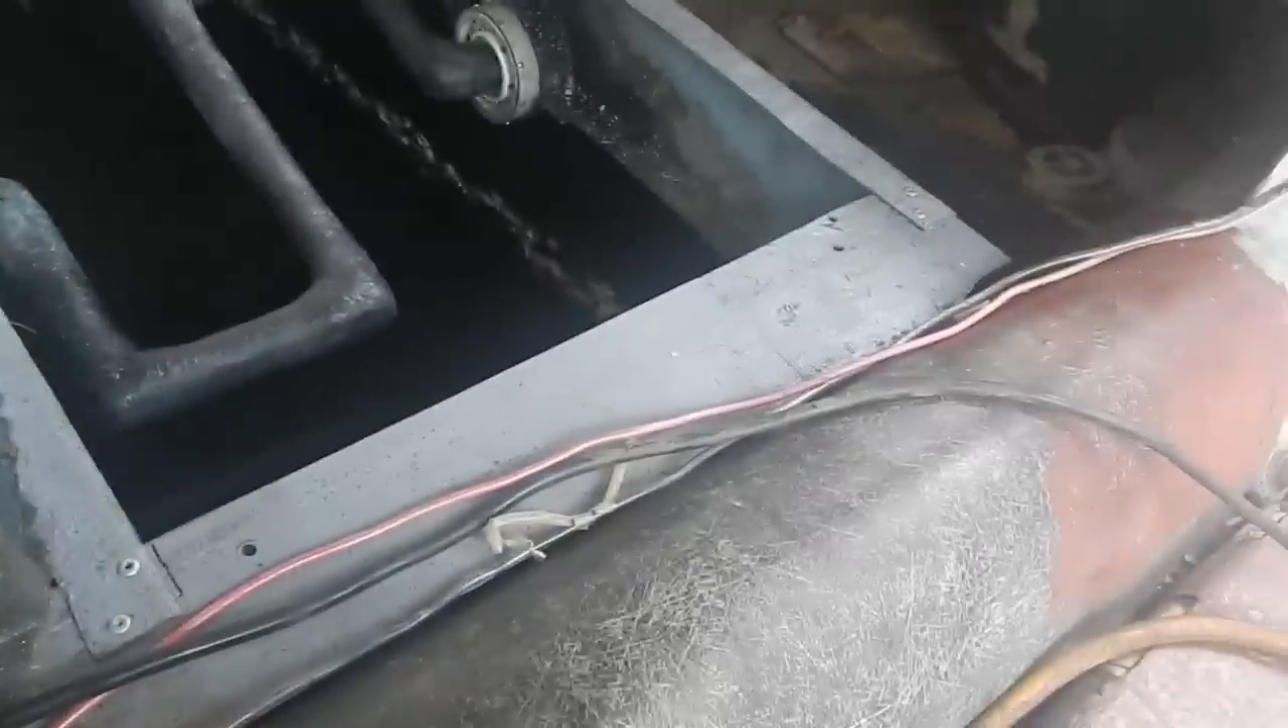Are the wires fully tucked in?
No.